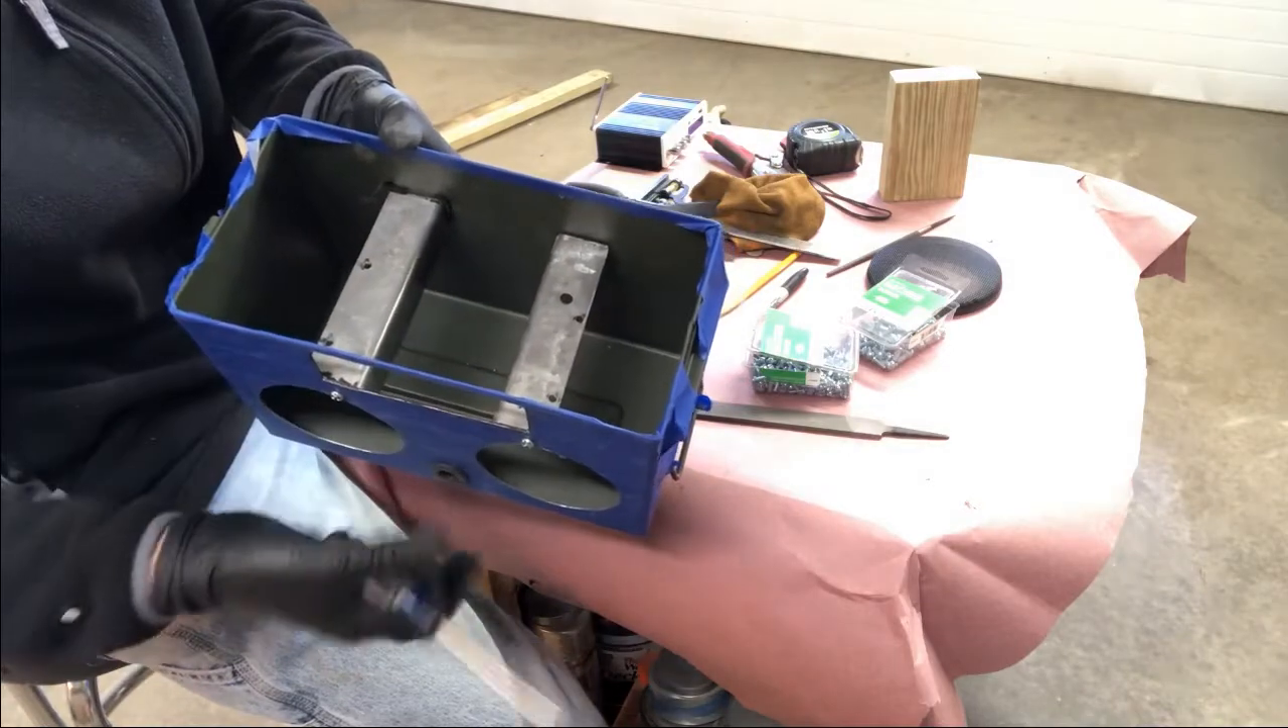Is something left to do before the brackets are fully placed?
No.